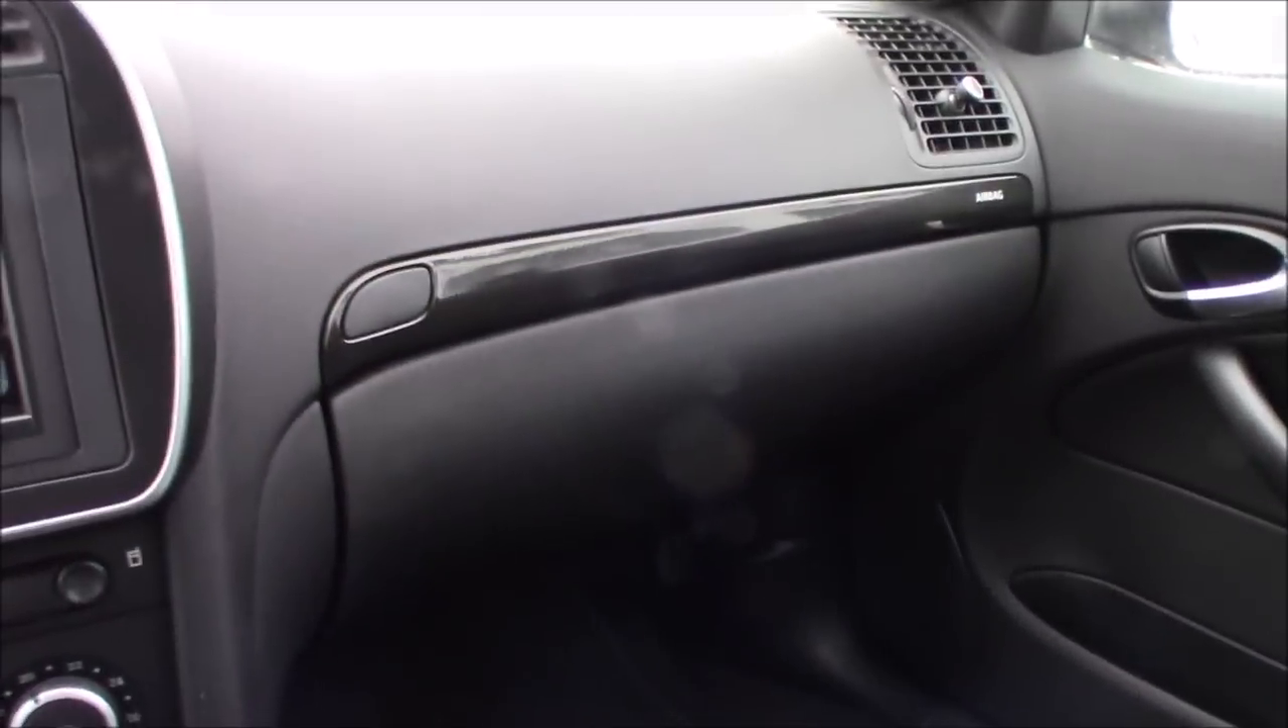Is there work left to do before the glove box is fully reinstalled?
No.